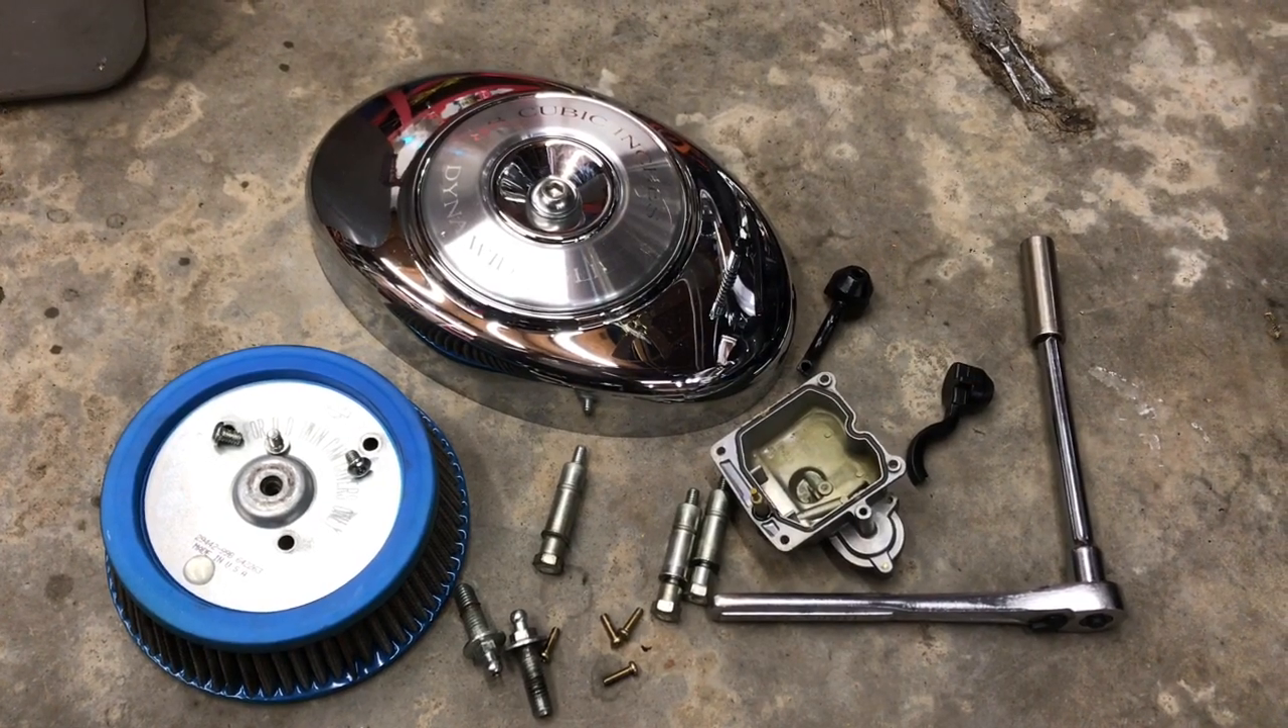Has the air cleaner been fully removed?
Yes.